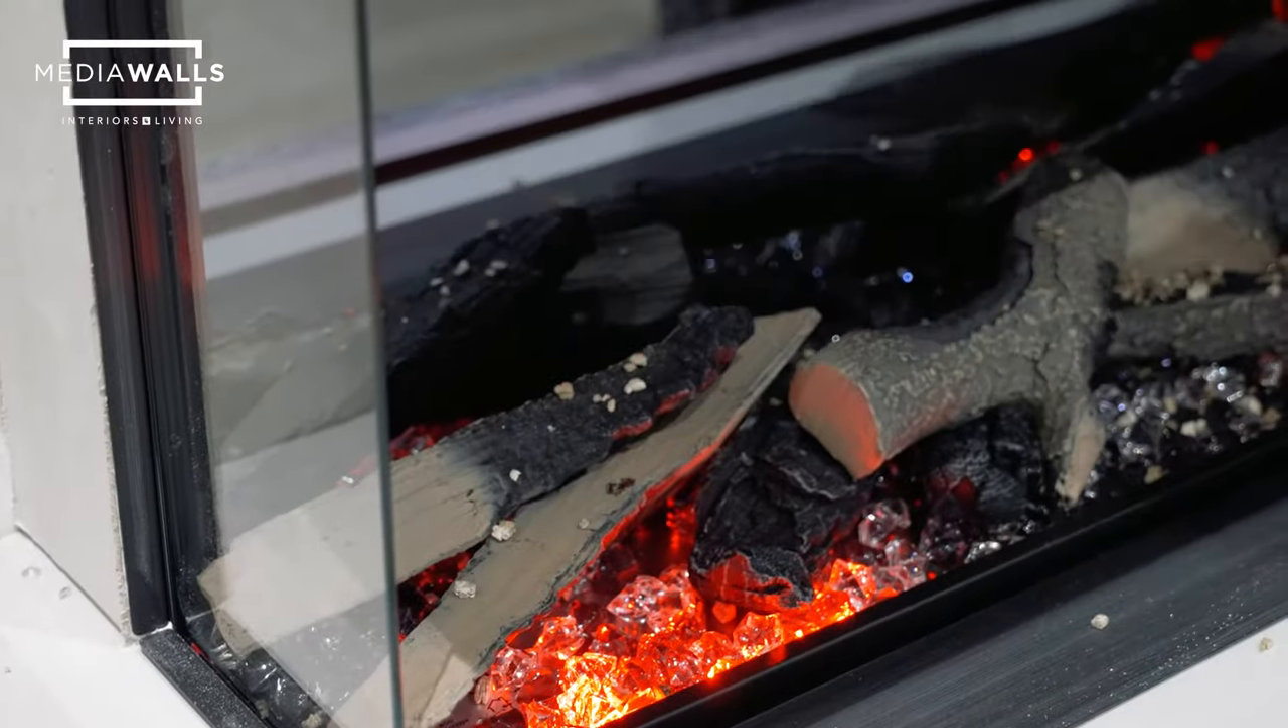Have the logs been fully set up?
Yes.